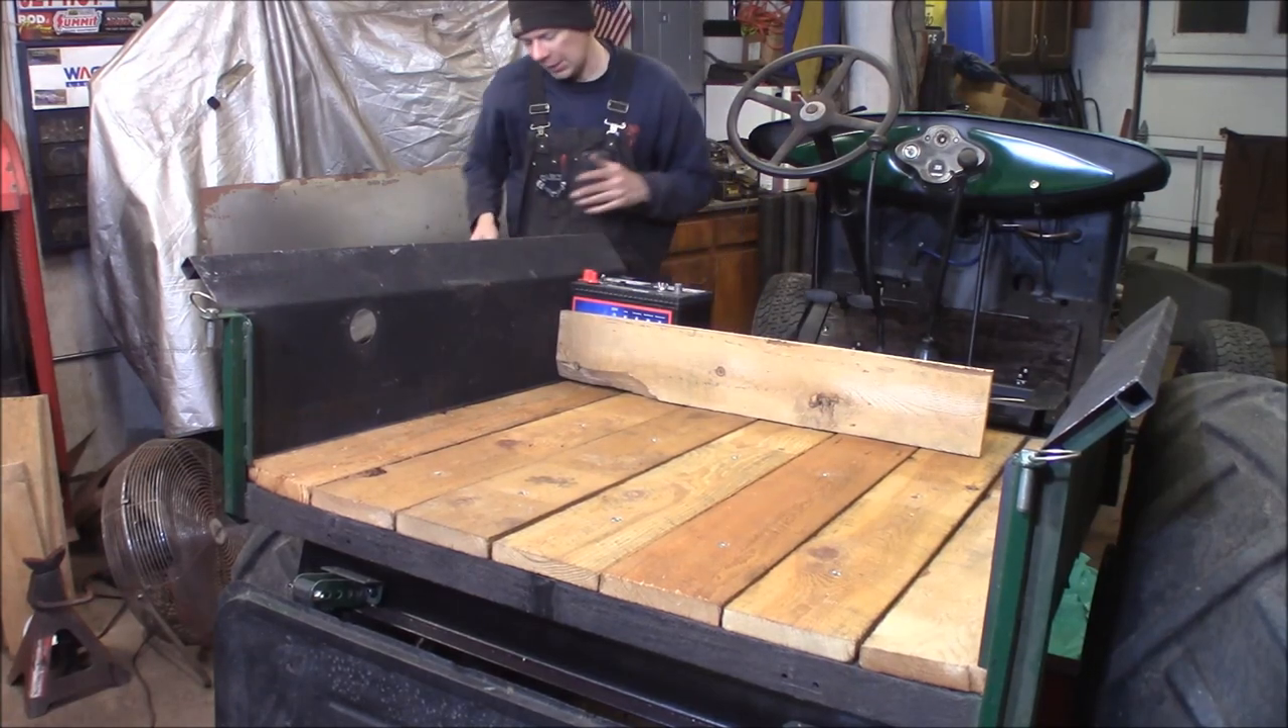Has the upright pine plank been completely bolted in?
No.